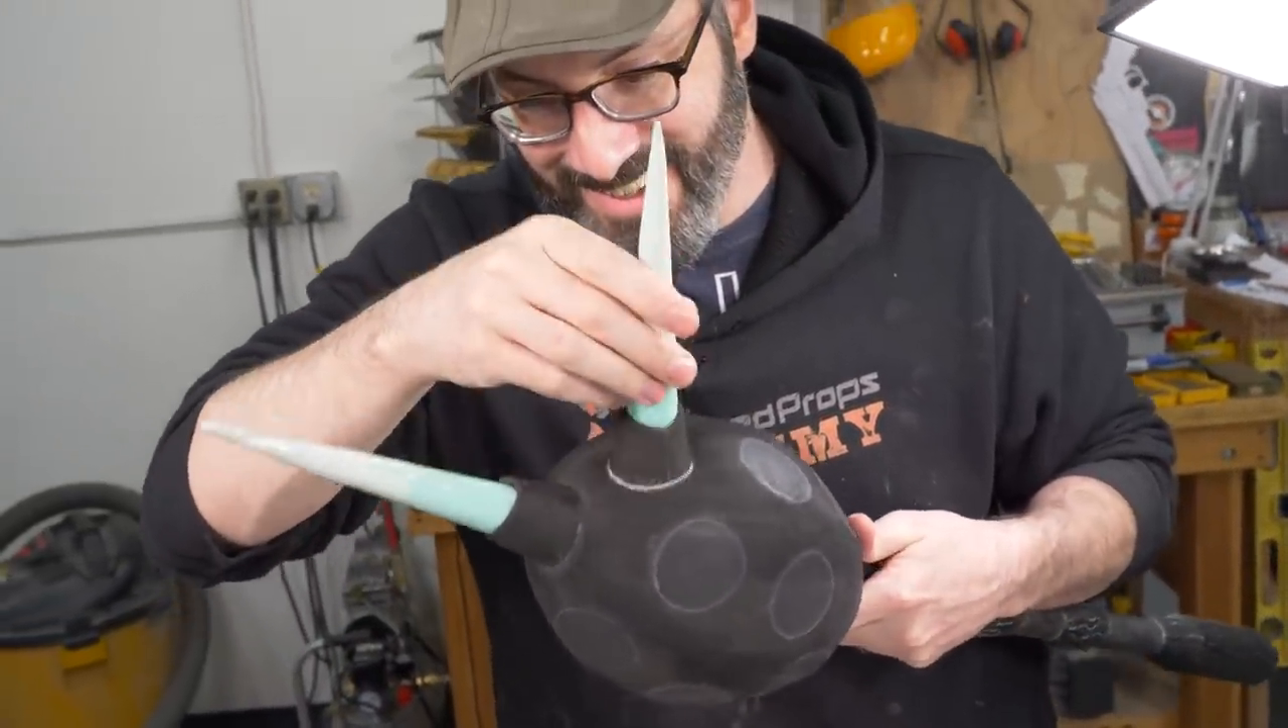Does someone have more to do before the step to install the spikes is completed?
Yes.